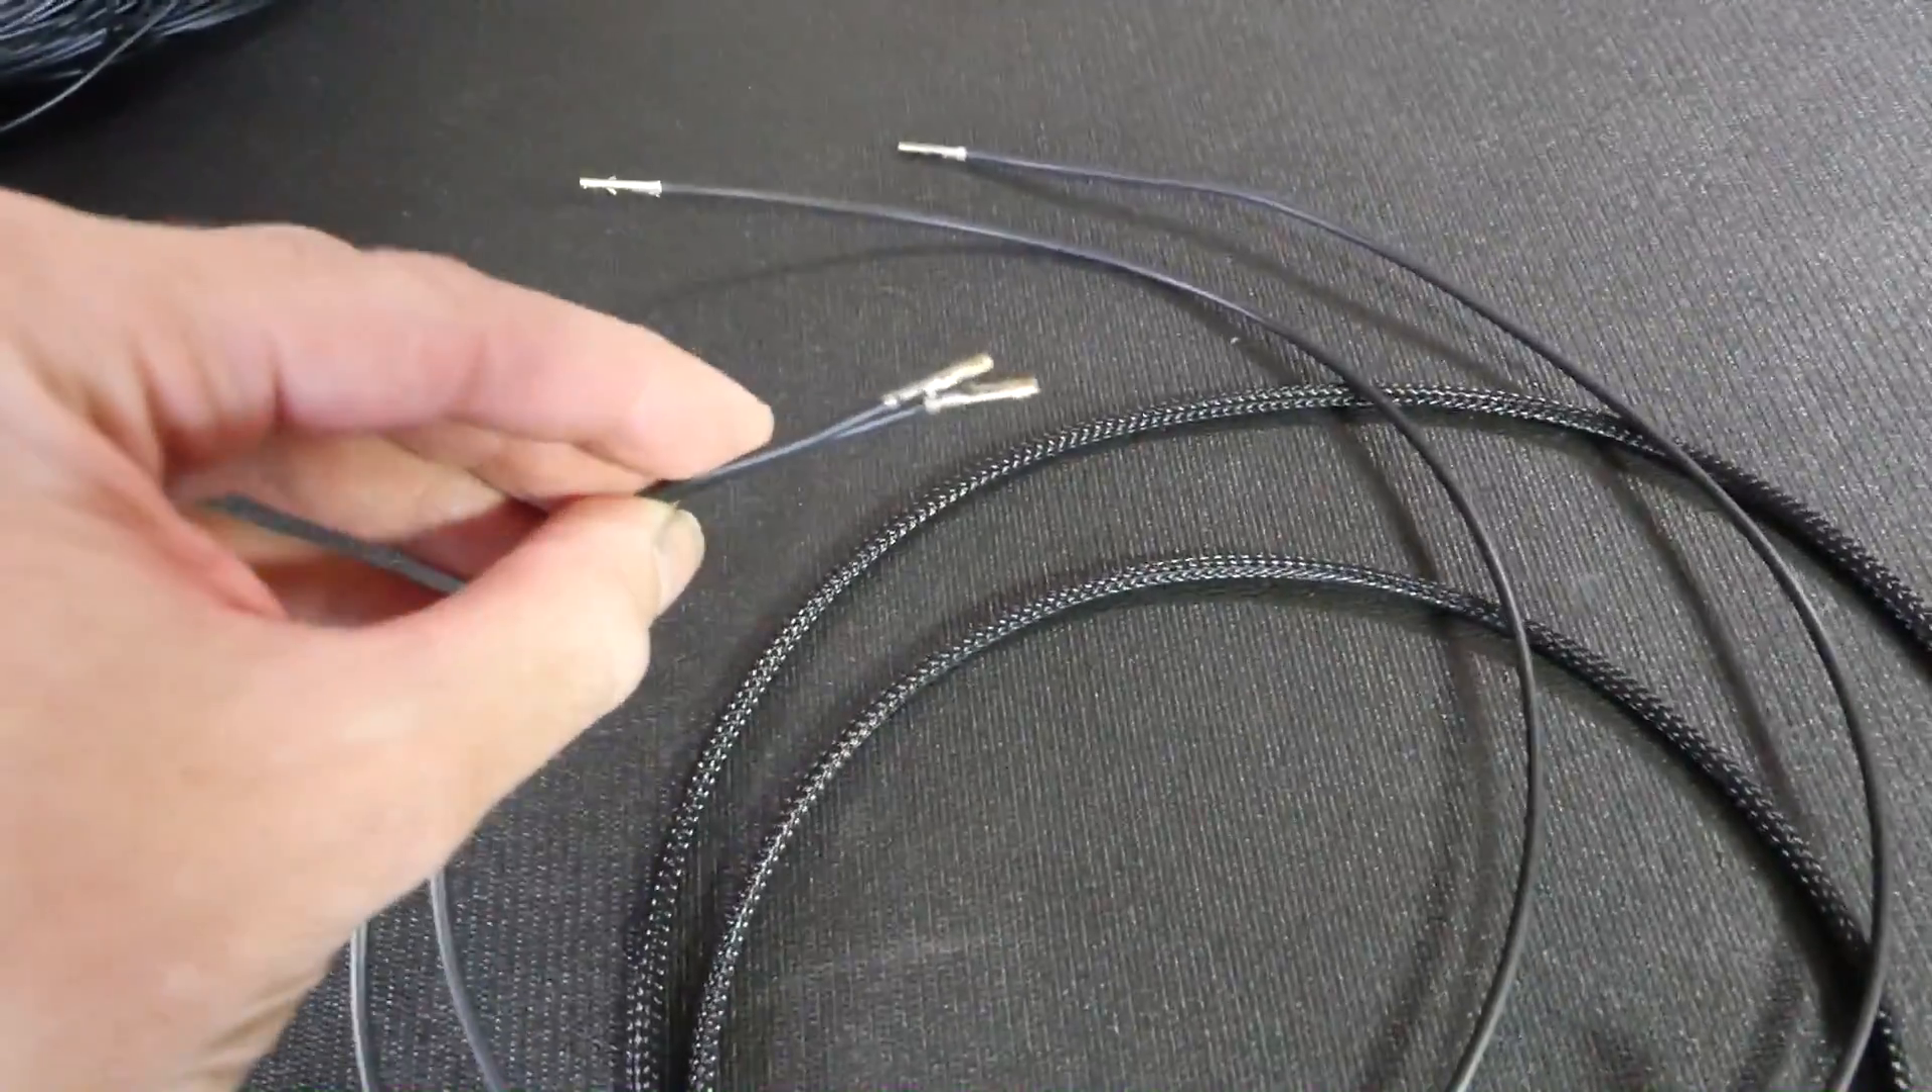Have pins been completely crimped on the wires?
Yes.